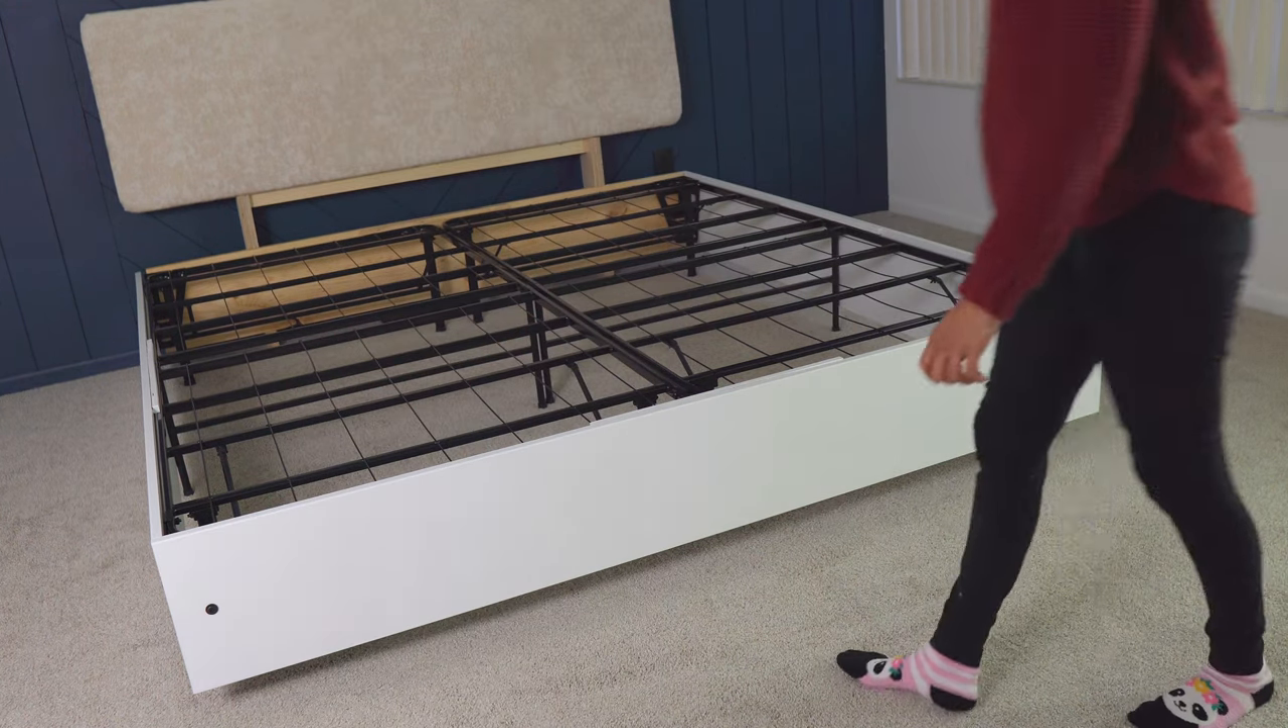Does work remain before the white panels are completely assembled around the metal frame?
No.